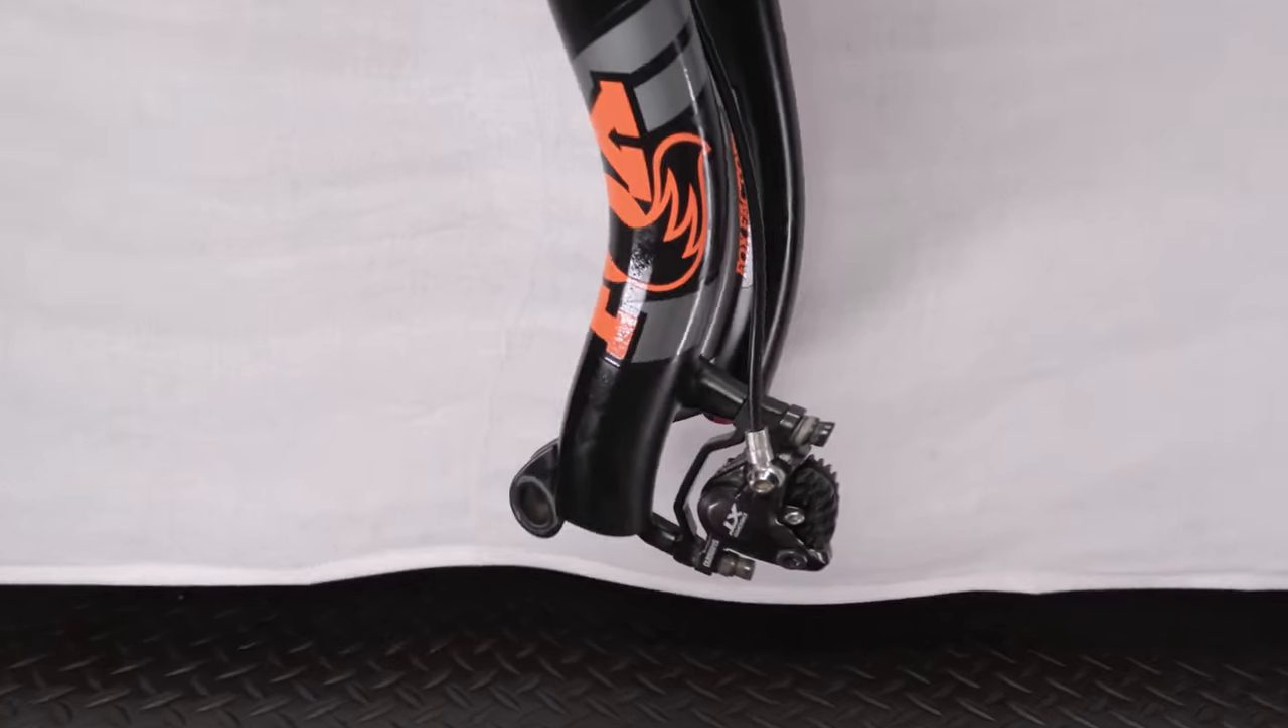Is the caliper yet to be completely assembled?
No.